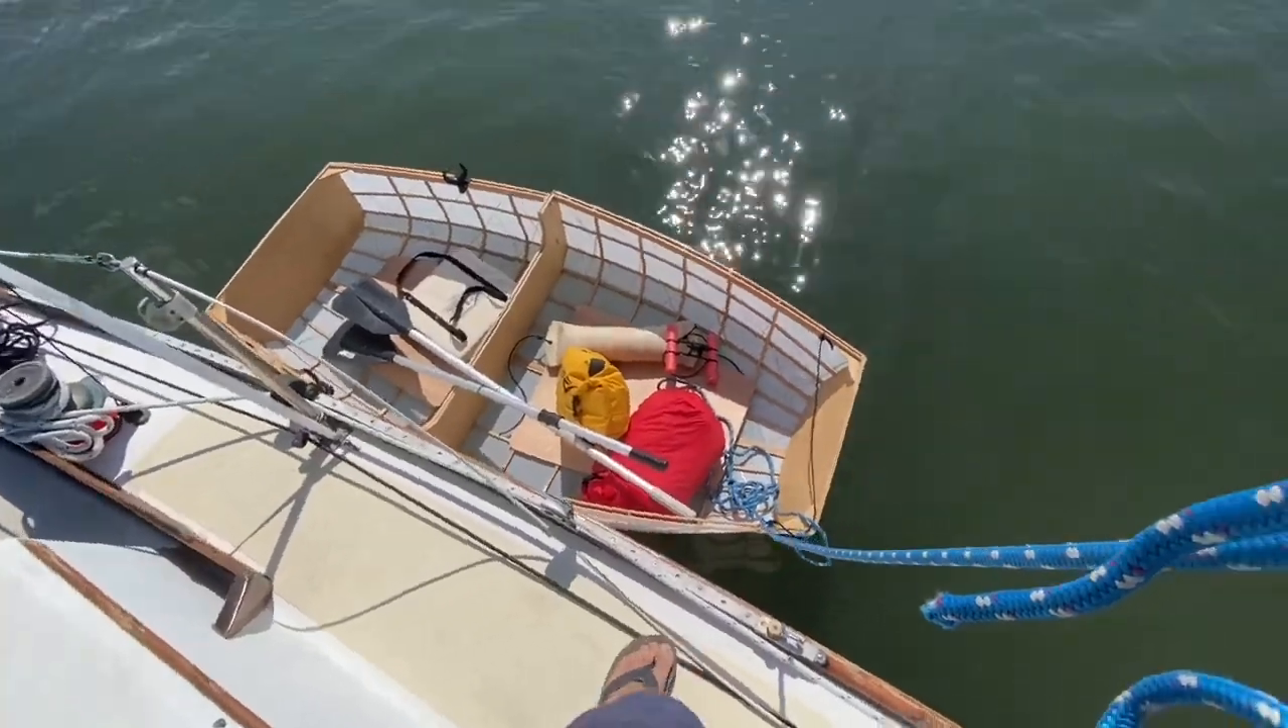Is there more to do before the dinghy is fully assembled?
No.